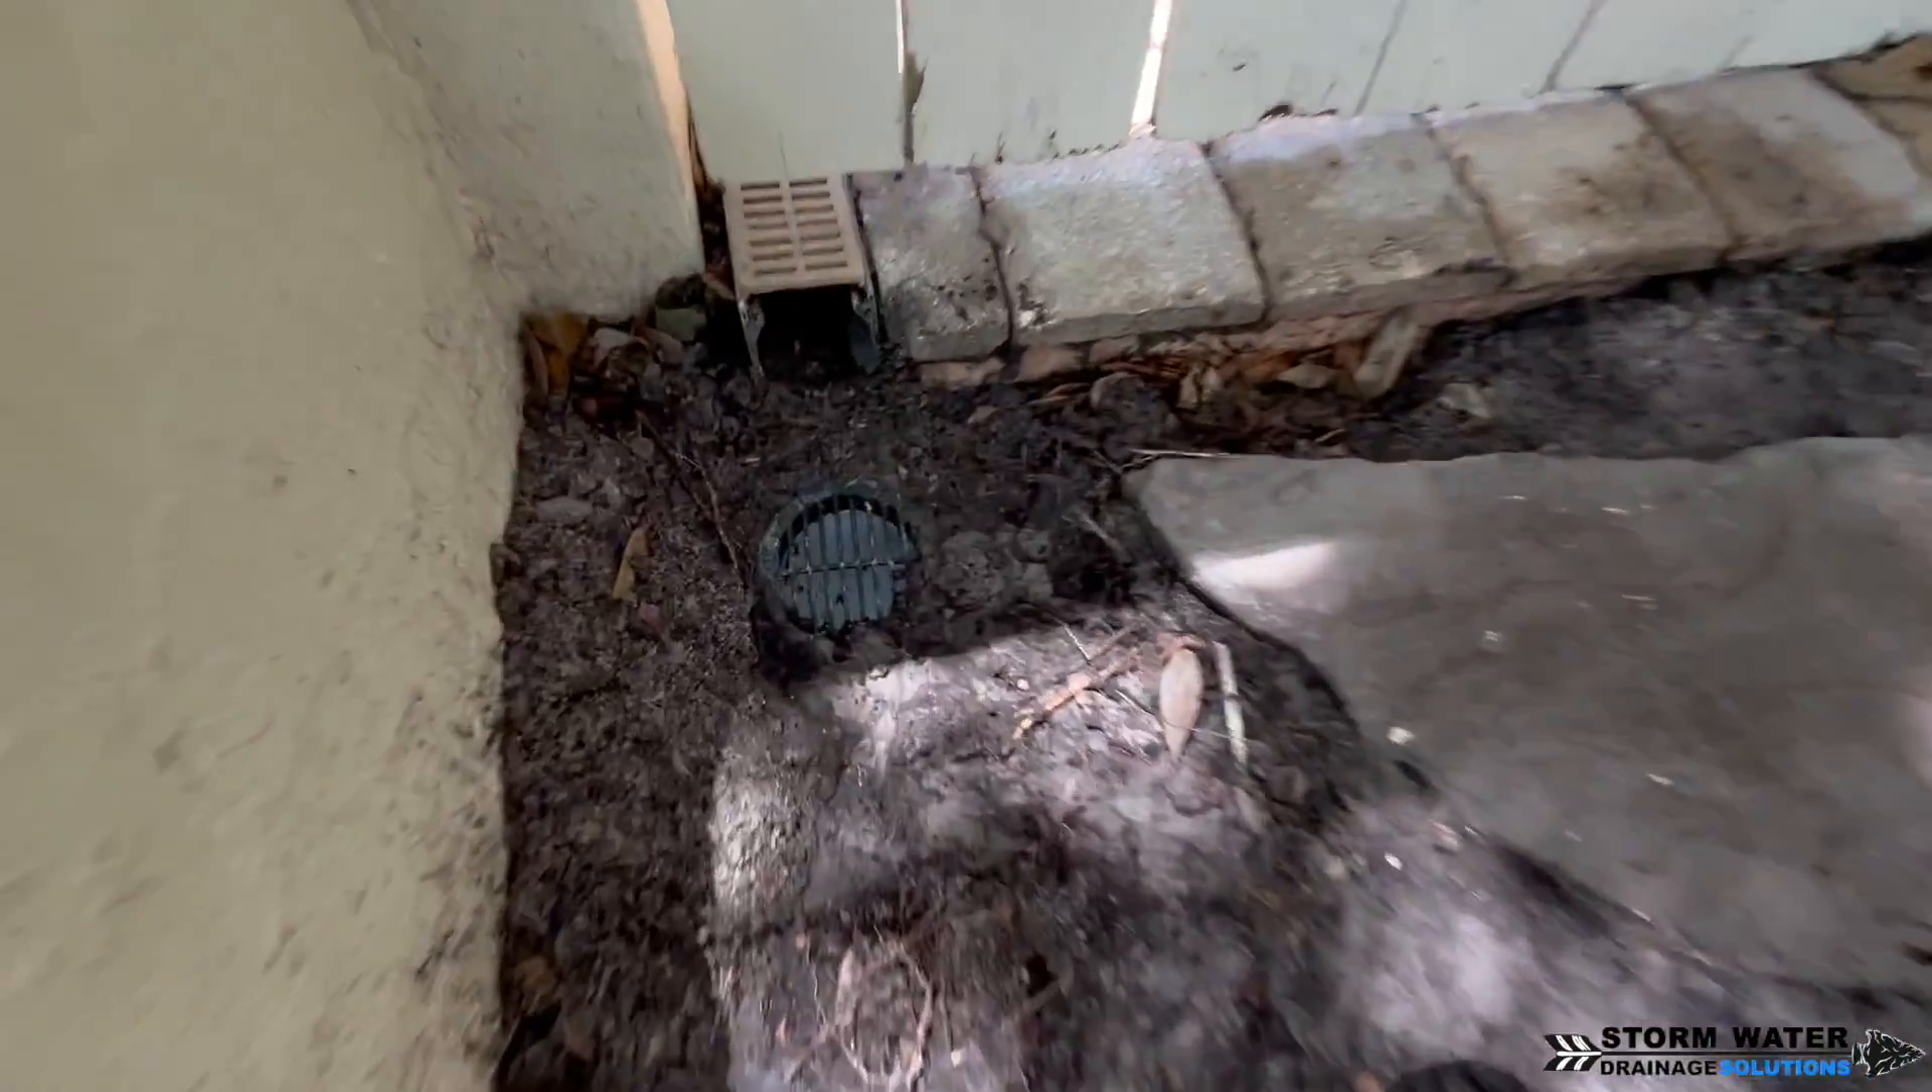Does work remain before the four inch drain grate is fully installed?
No.